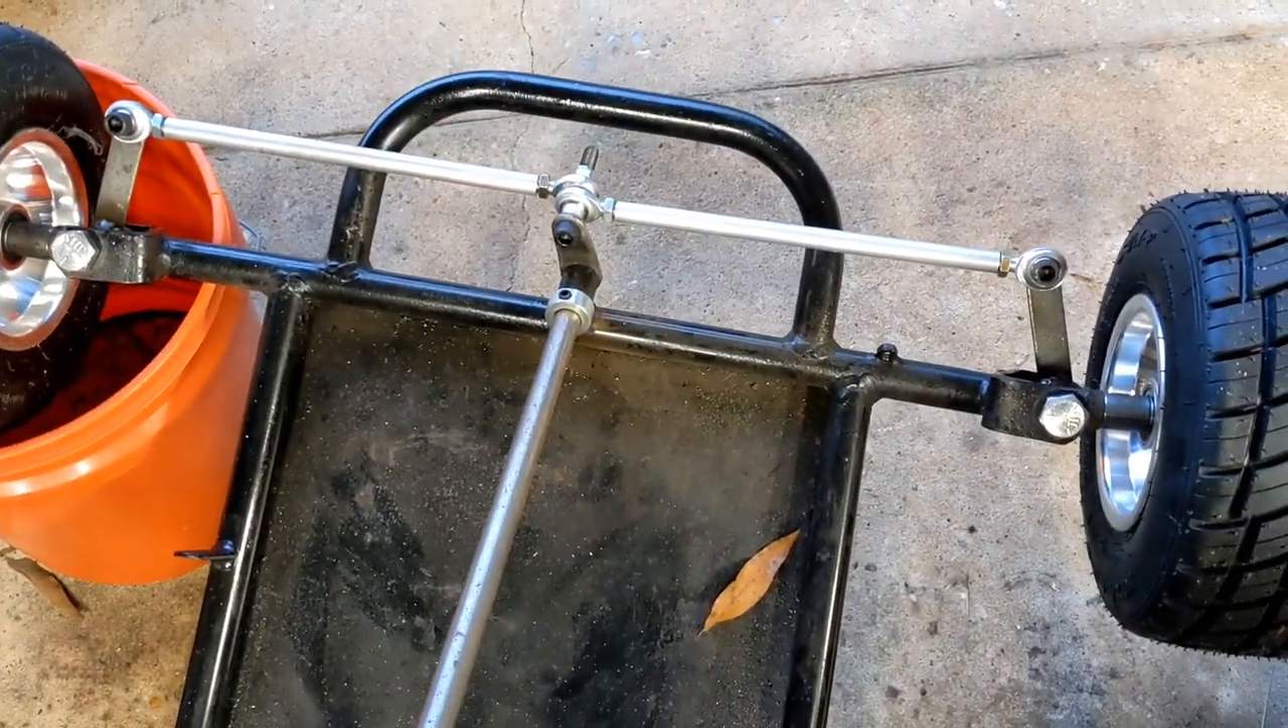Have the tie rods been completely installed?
Yes.